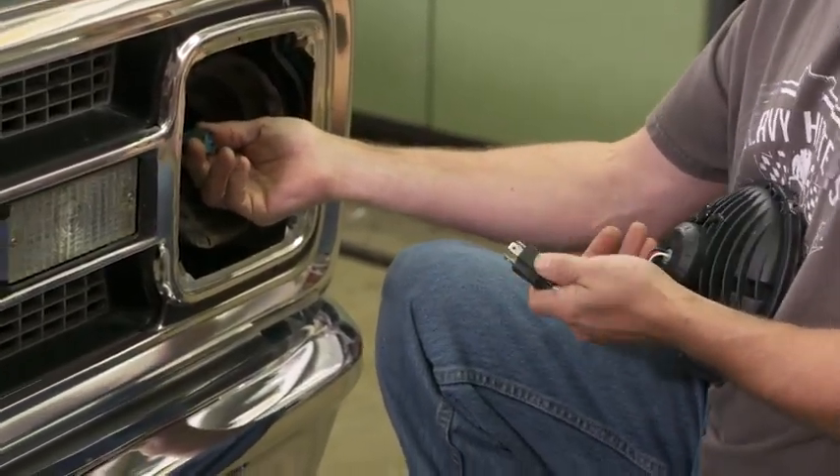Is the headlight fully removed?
Yes.